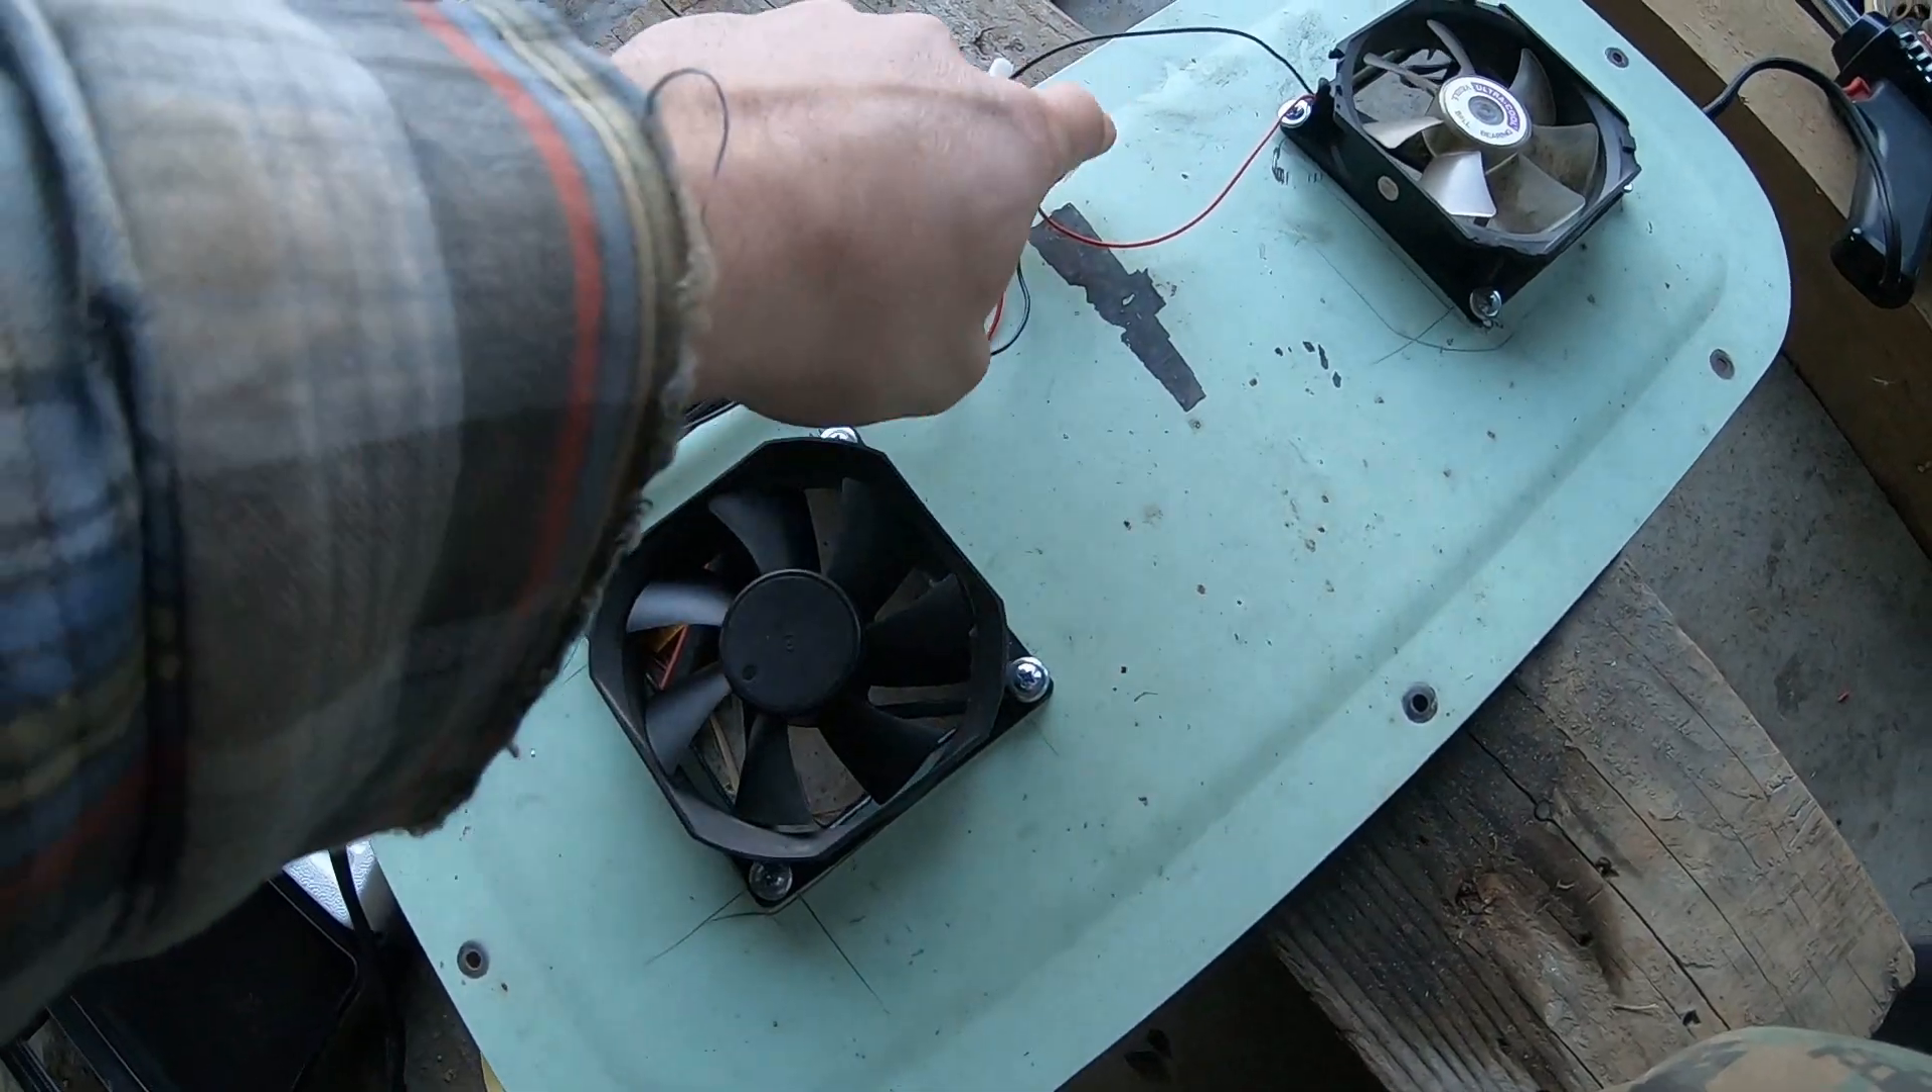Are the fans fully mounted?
Yes.